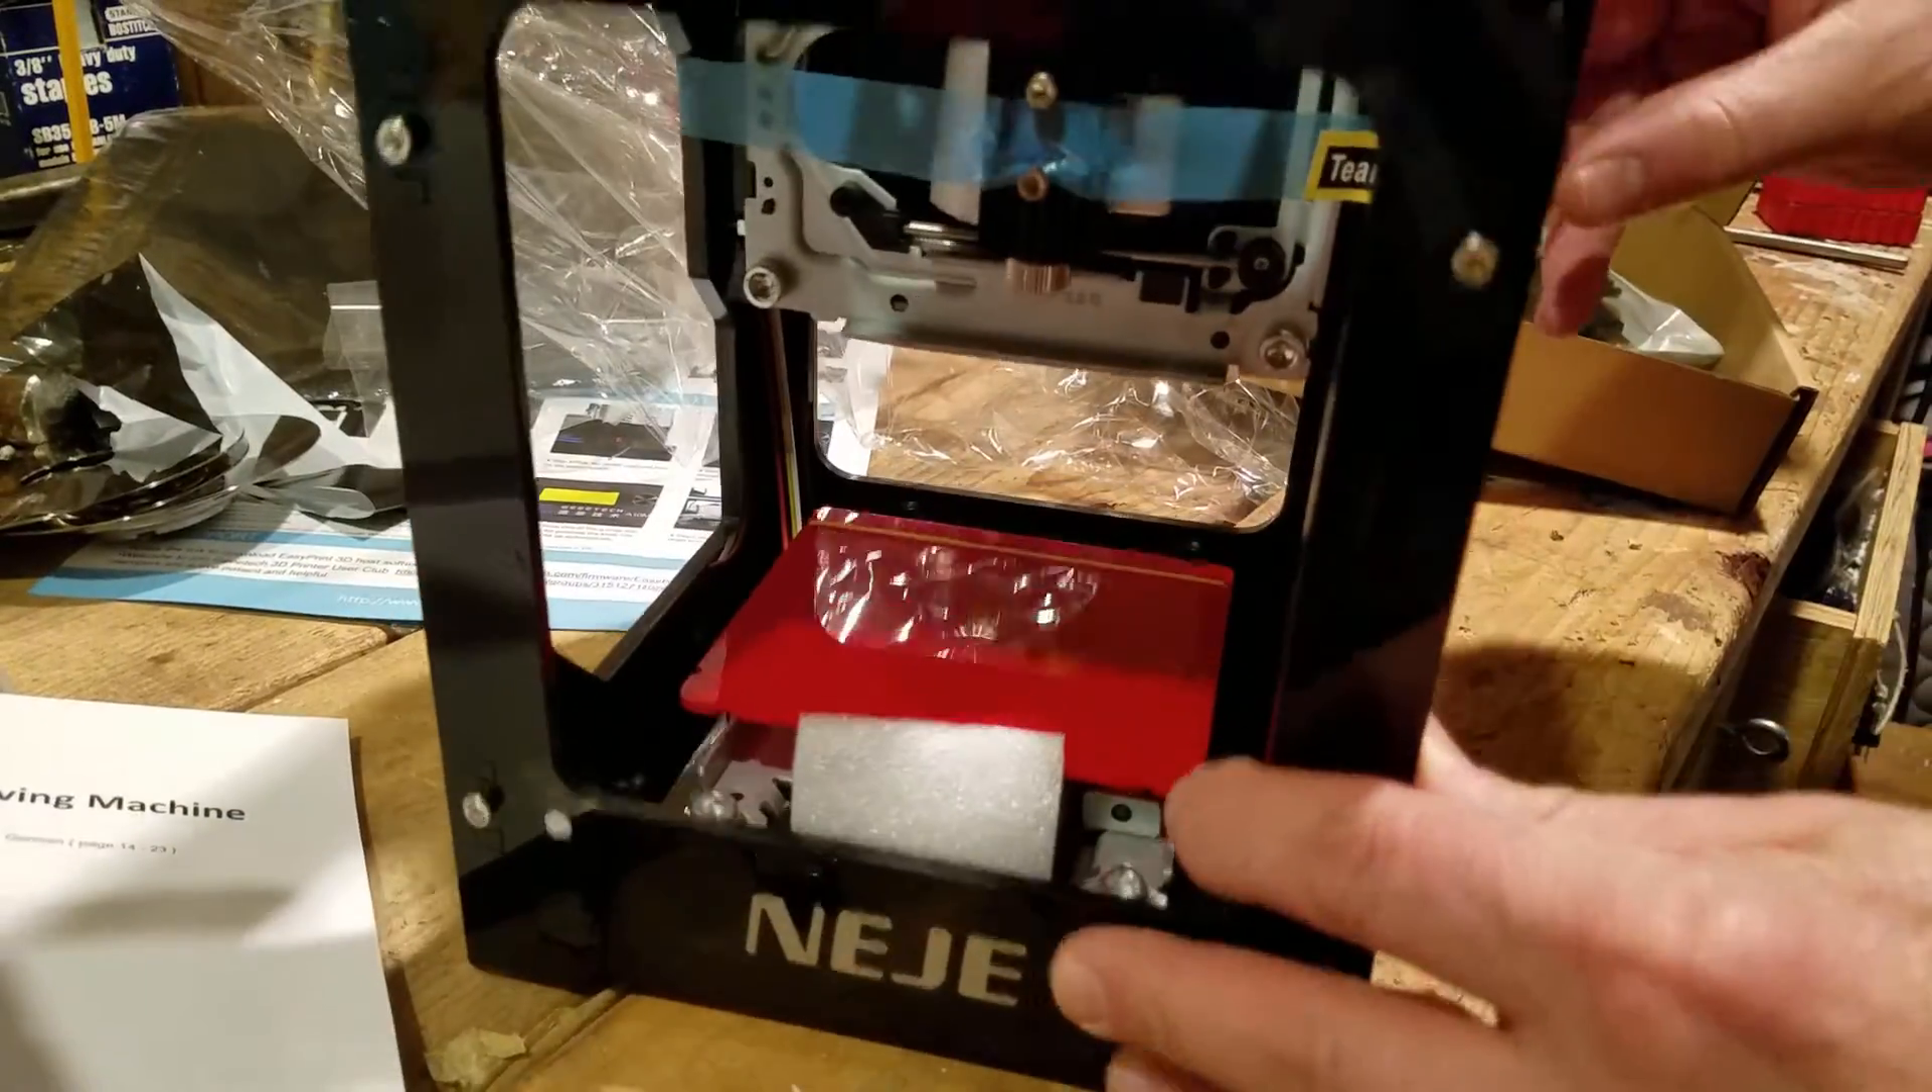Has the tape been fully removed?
No.